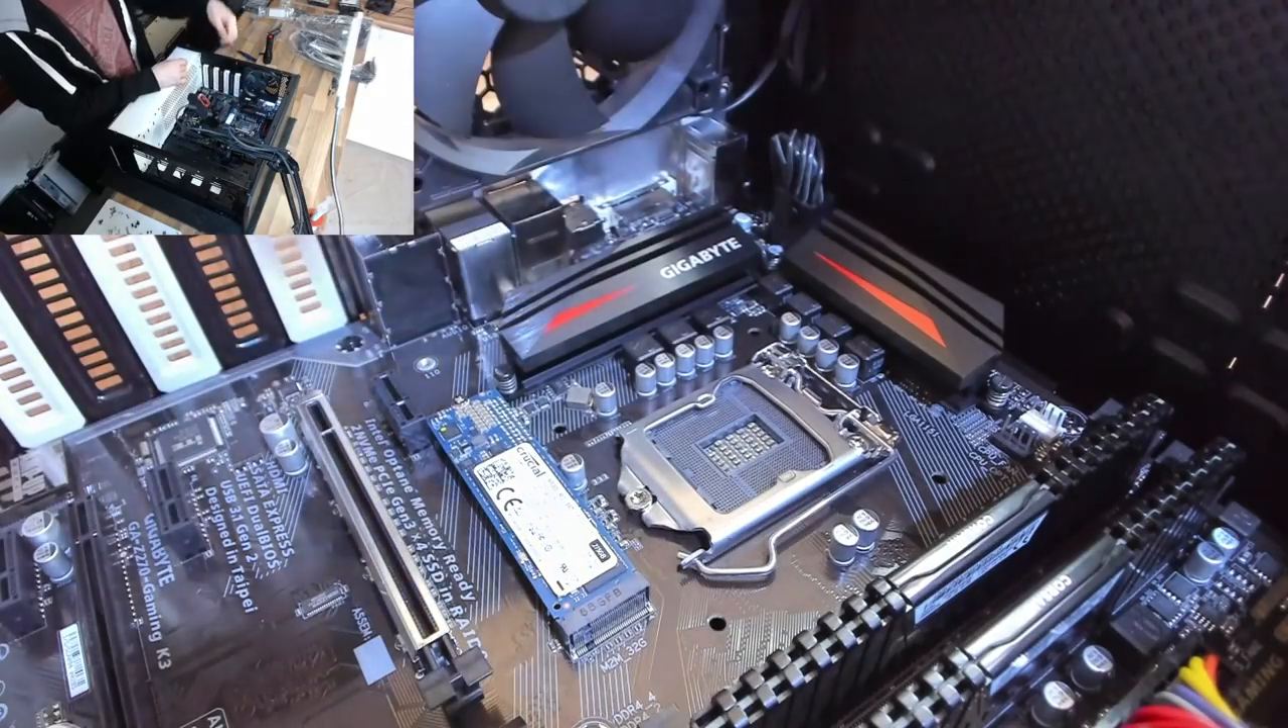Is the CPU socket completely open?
No.